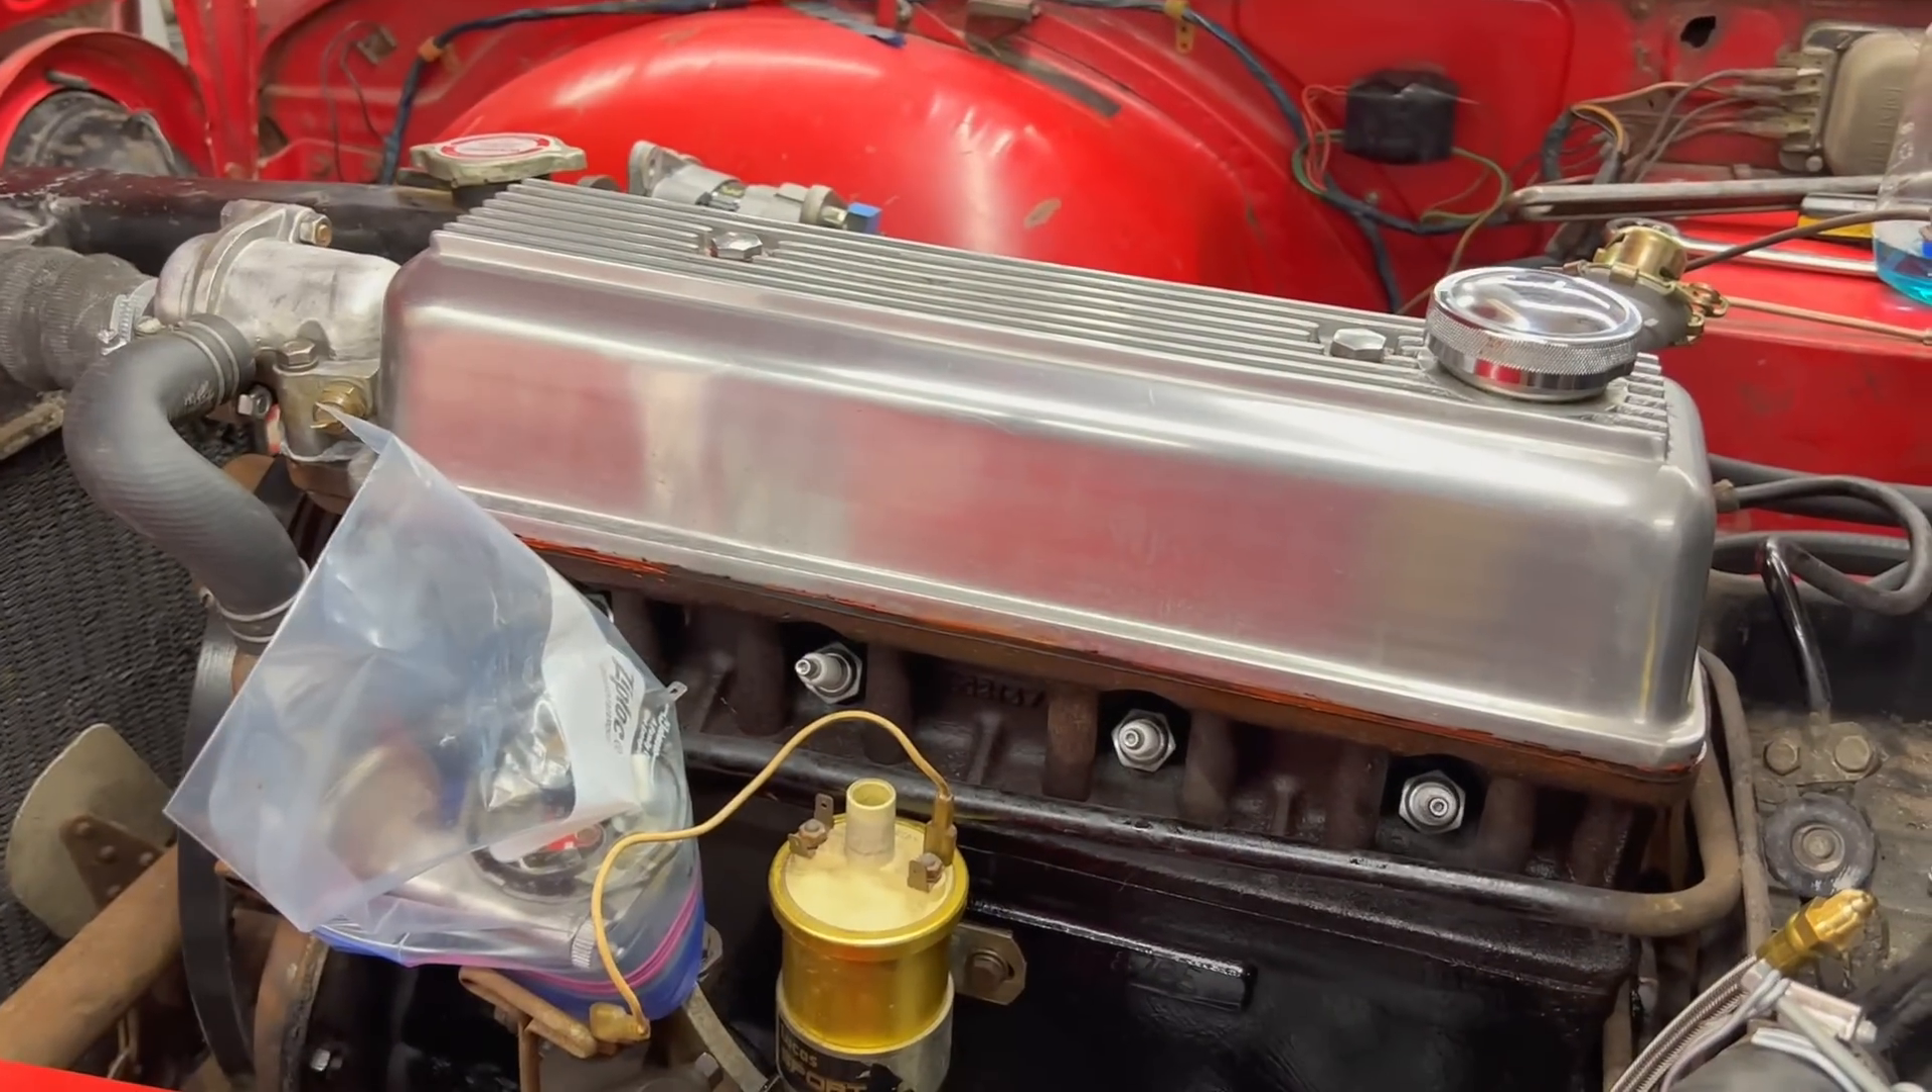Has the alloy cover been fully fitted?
Yes.